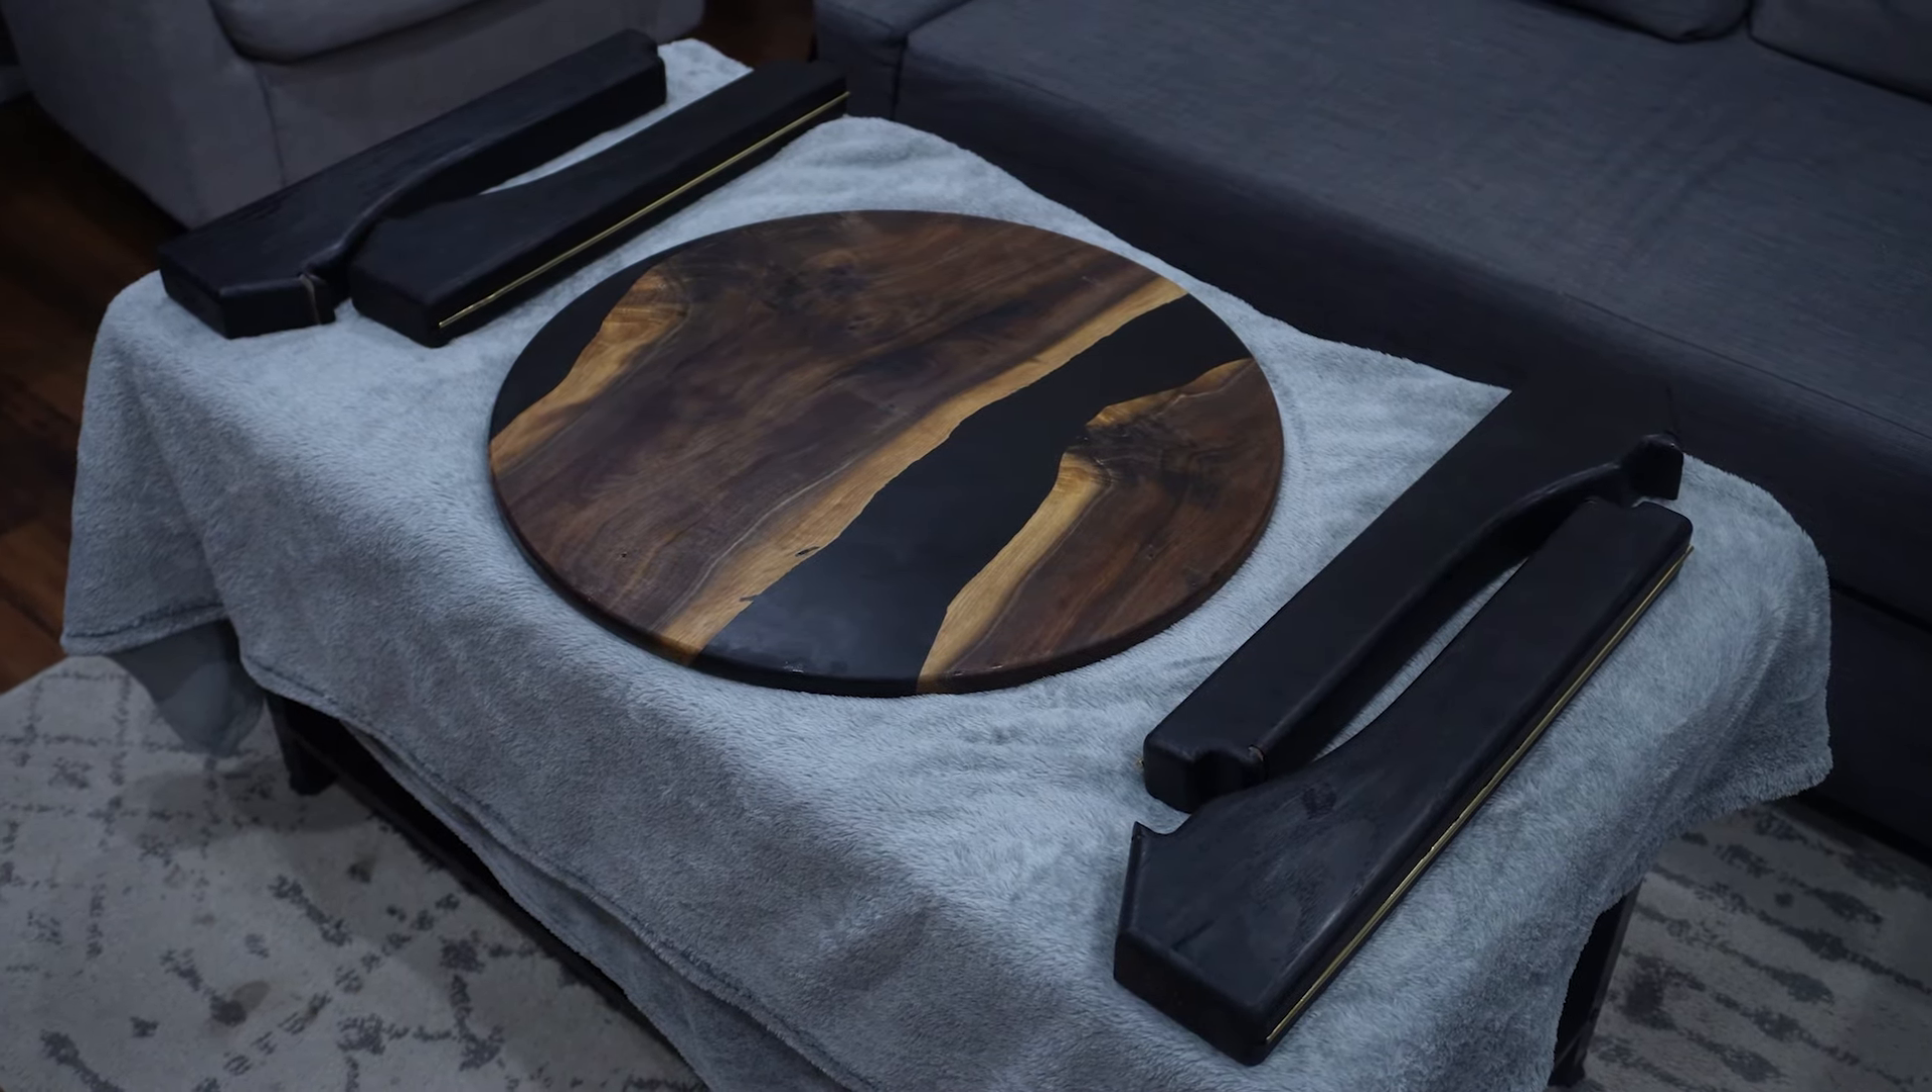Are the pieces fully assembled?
No.